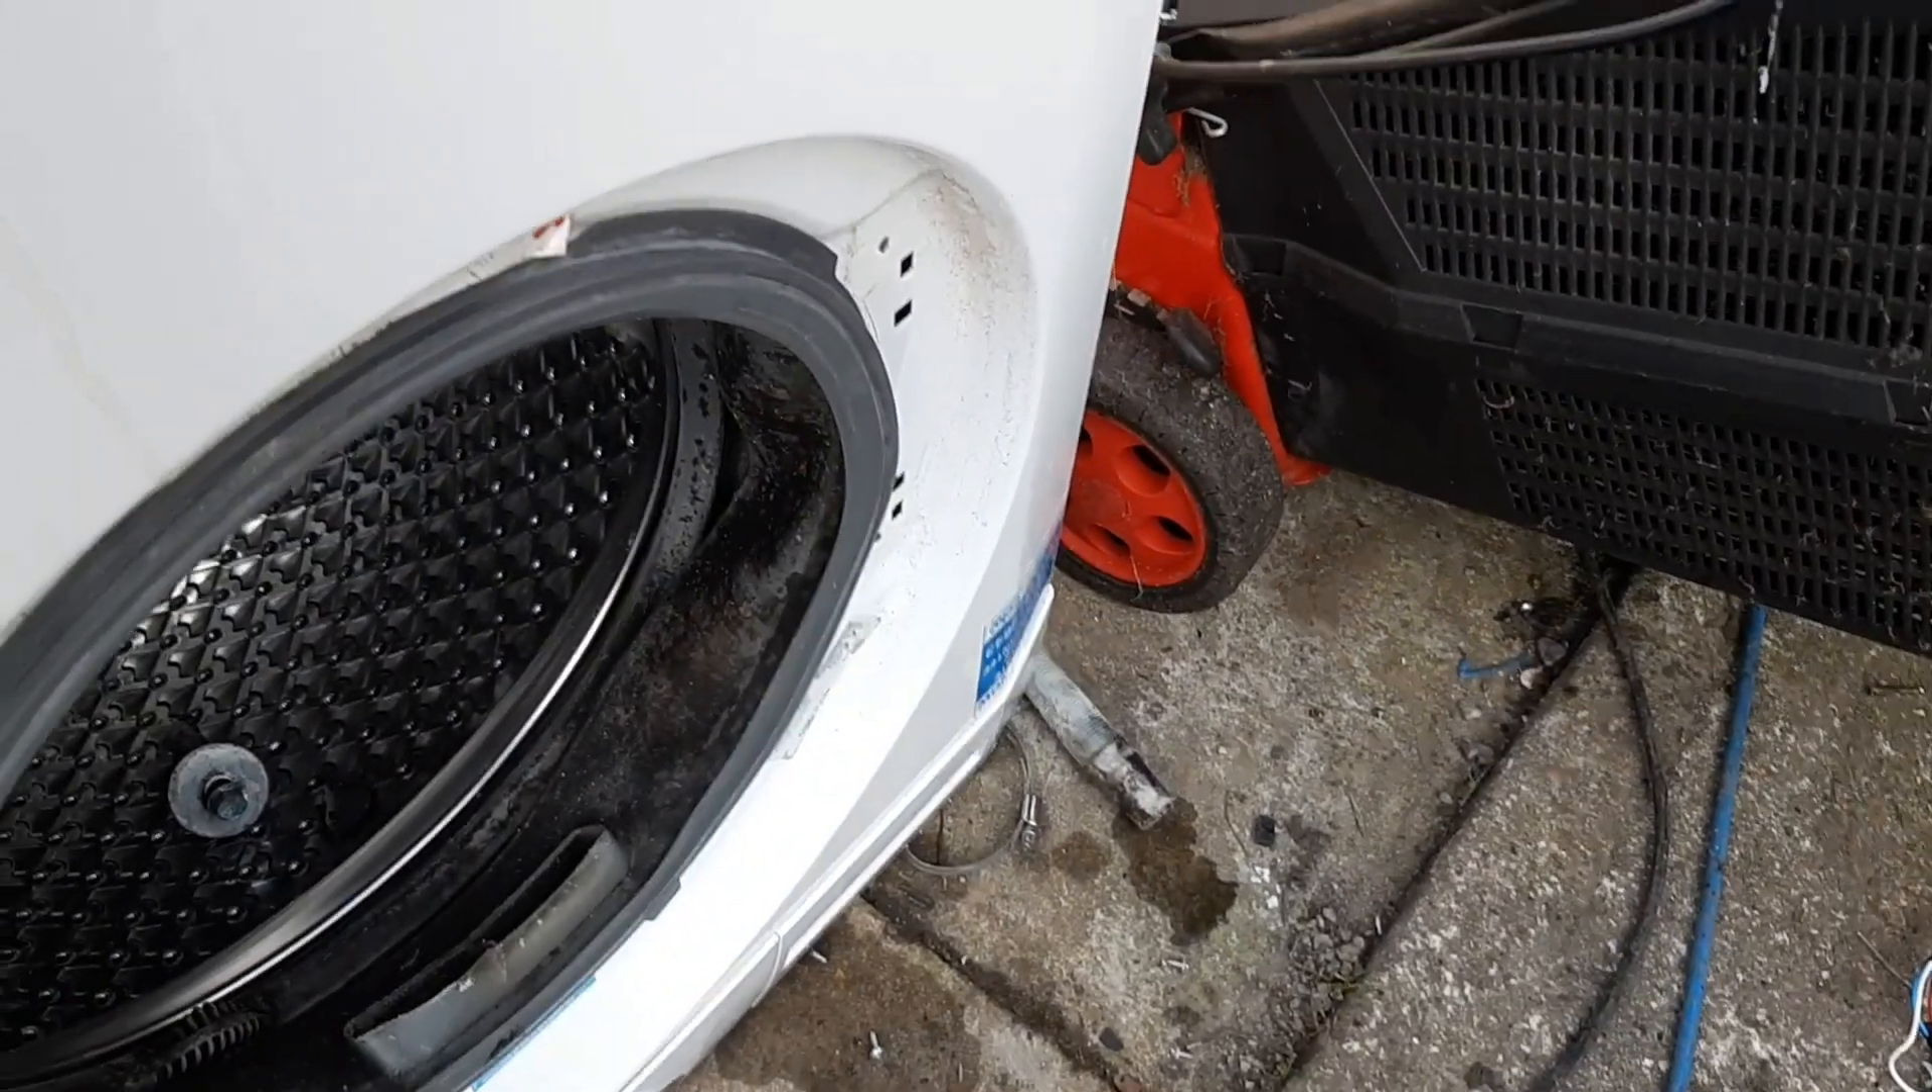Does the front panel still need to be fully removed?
Yes.